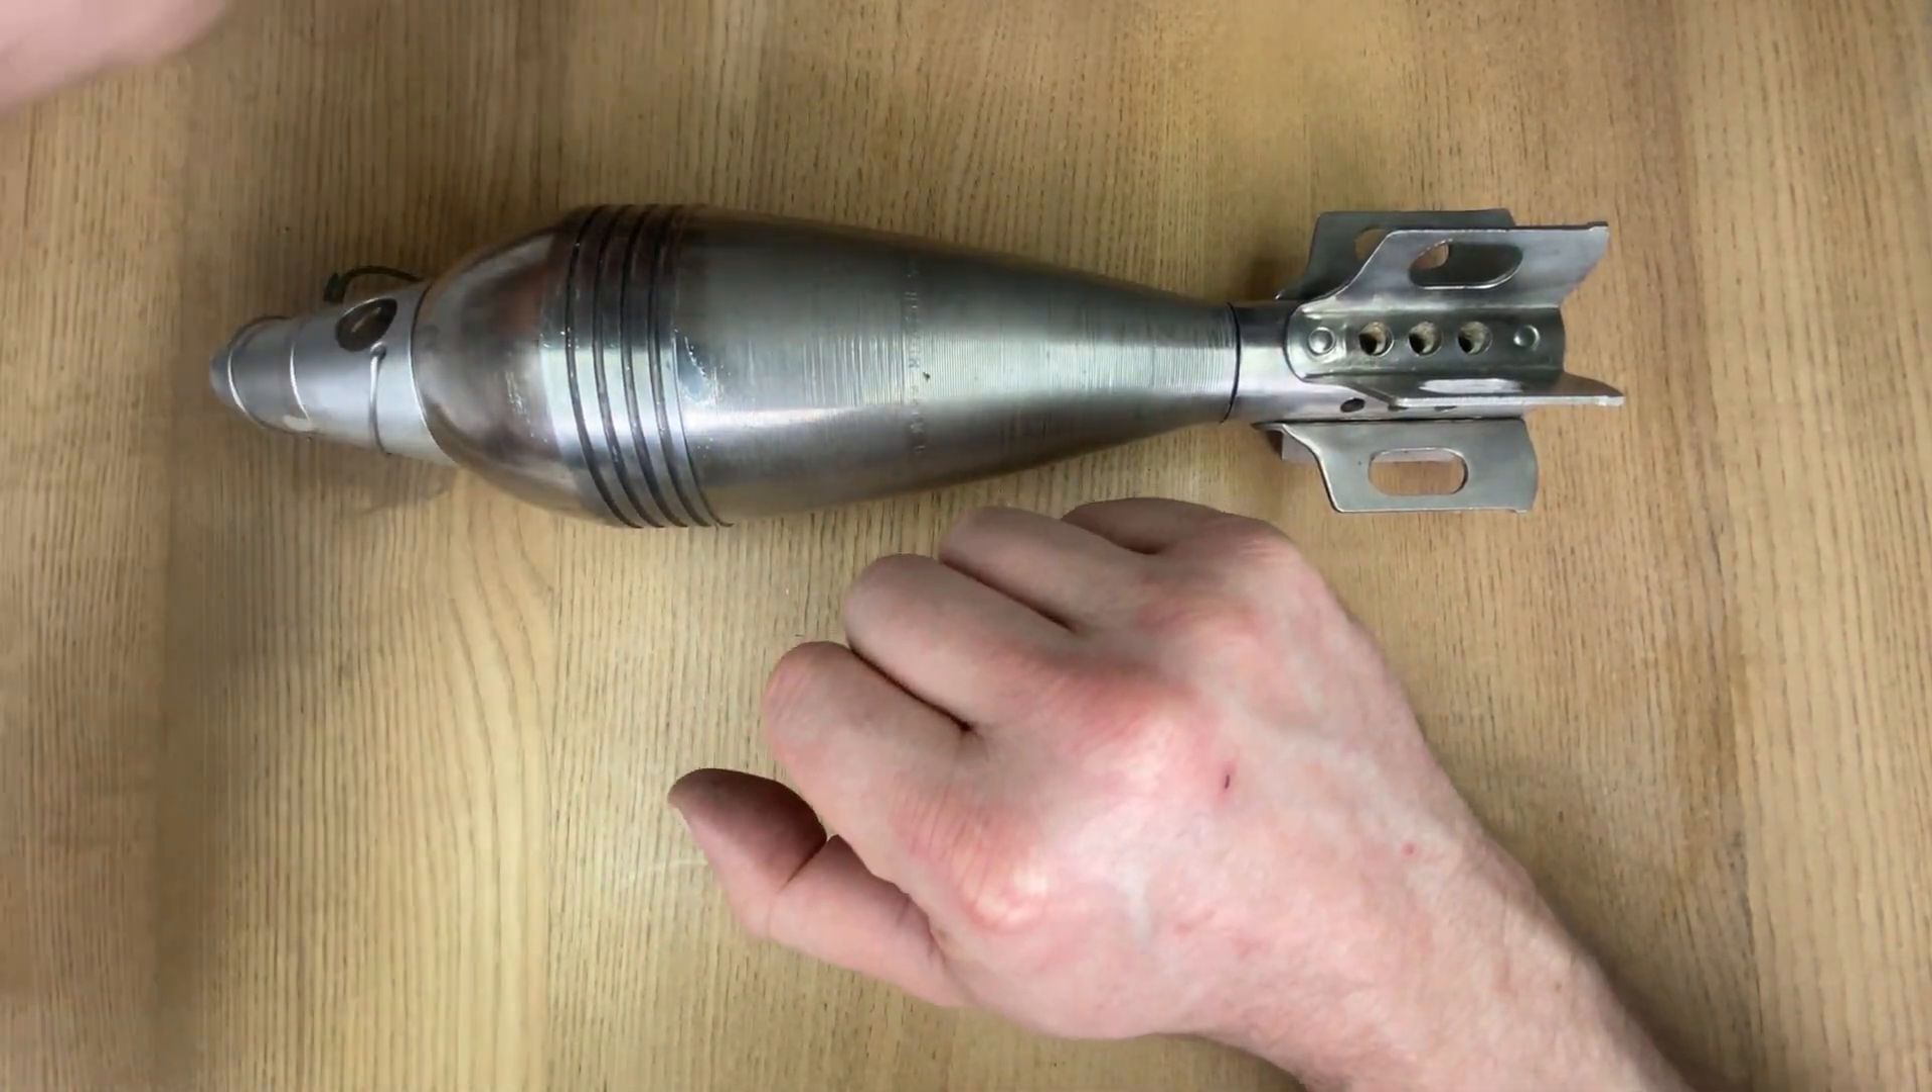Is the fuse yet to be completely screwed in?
No.